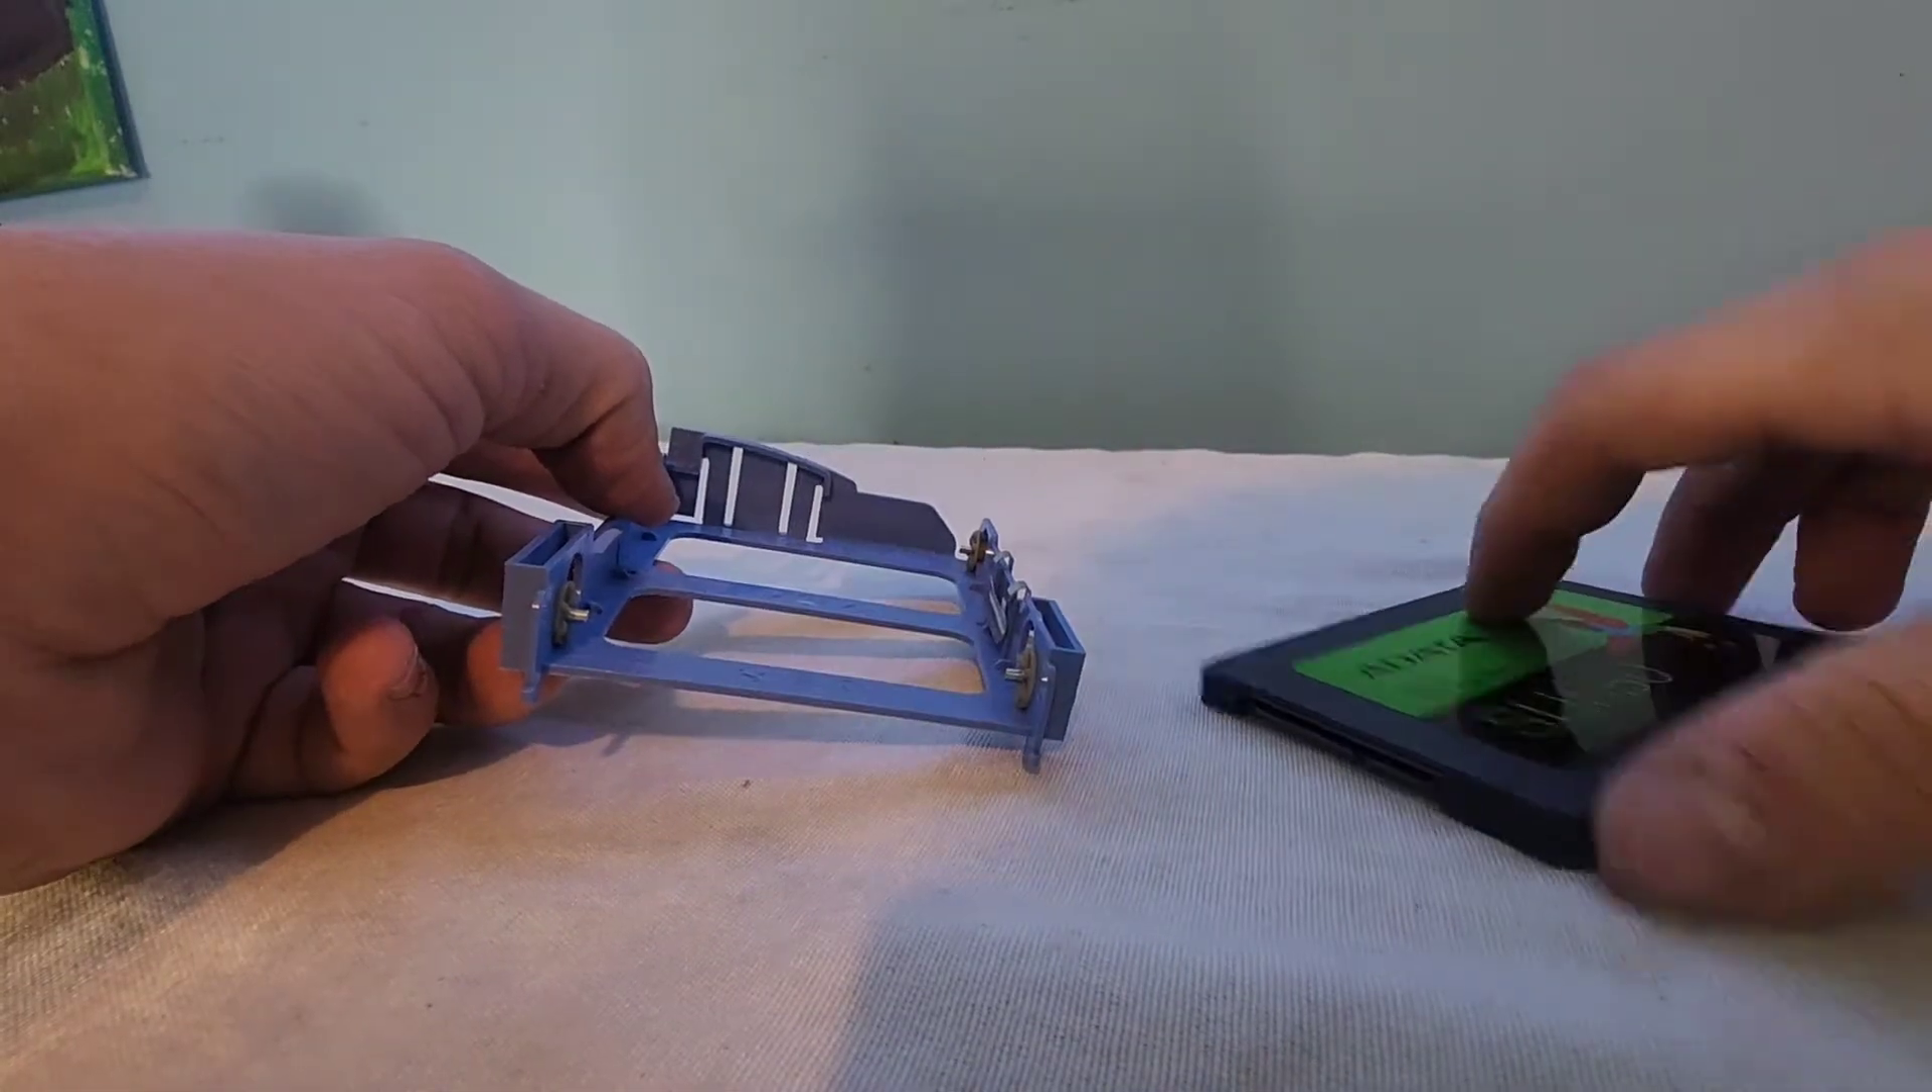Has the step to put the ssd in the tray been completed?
No.